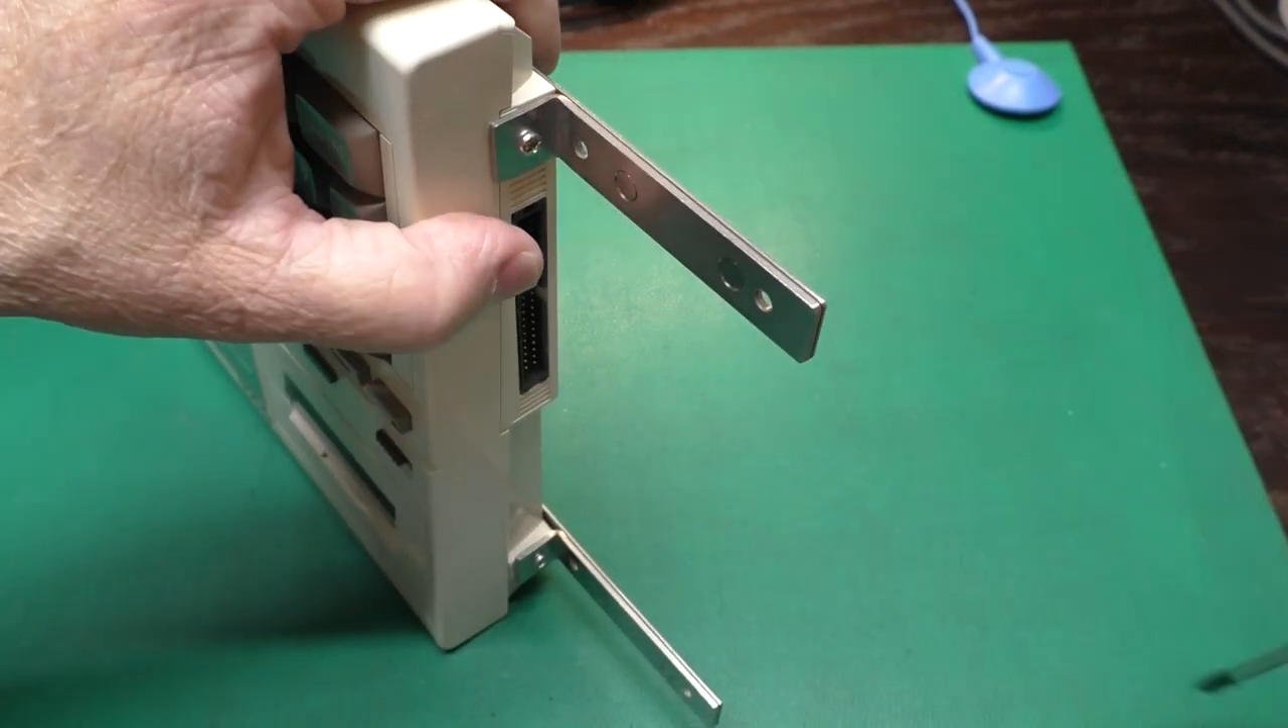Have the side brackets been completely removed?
No.